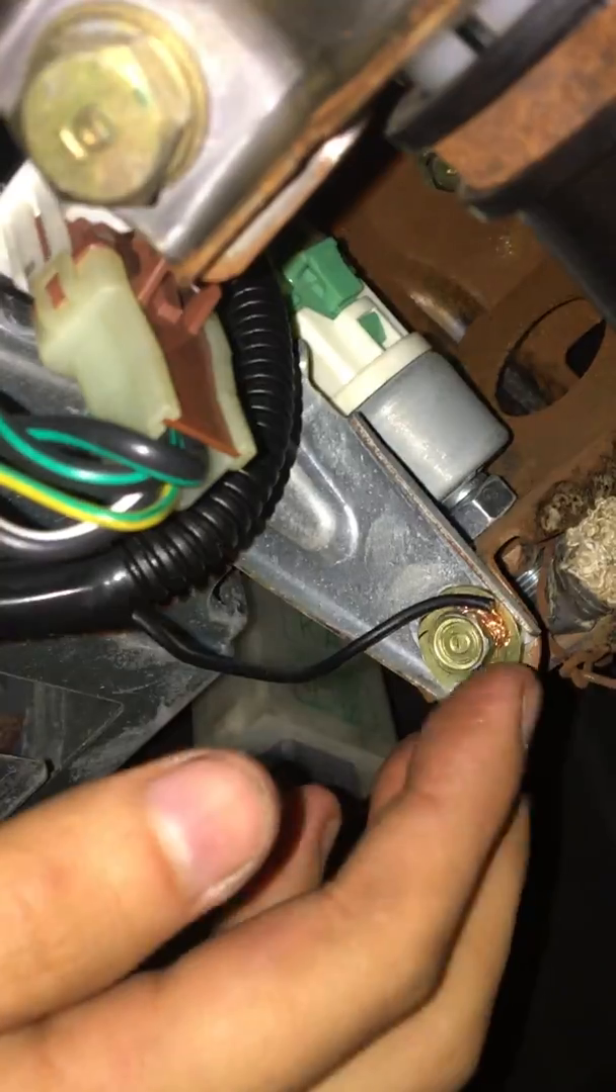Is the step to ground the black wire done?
Yes.